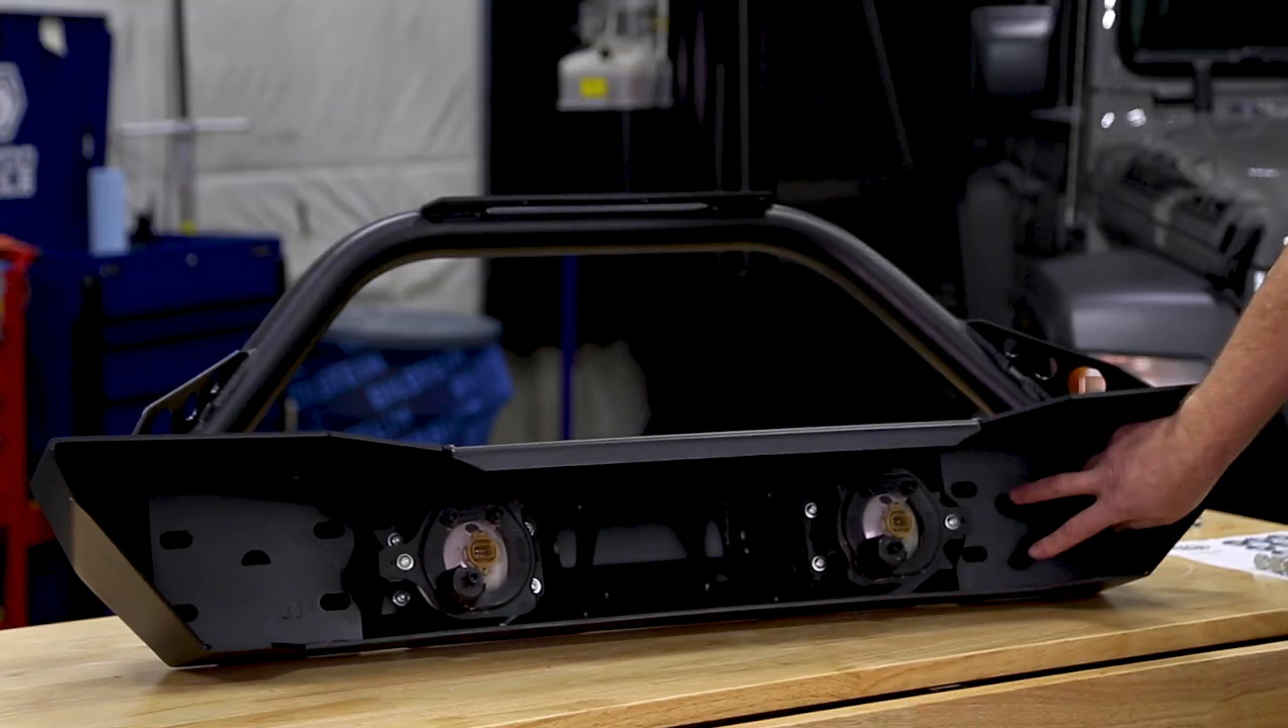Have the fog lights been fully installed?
Yes.